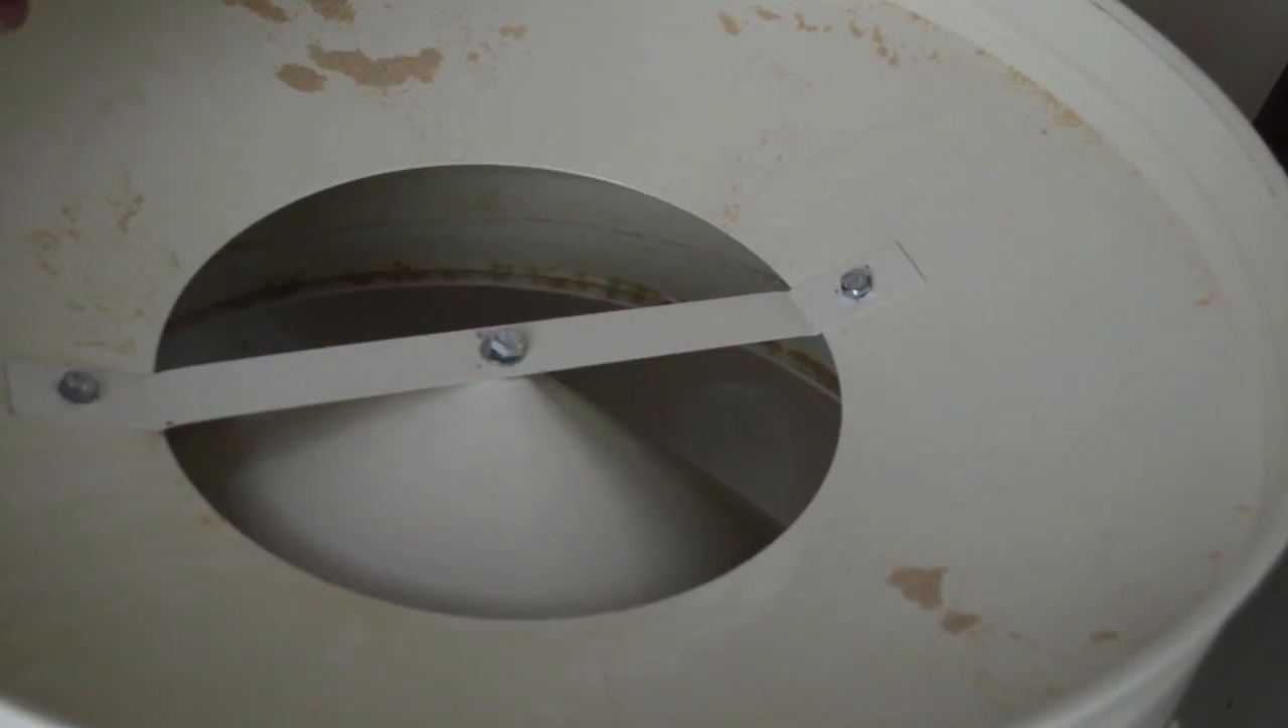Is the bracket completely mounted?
Yes.